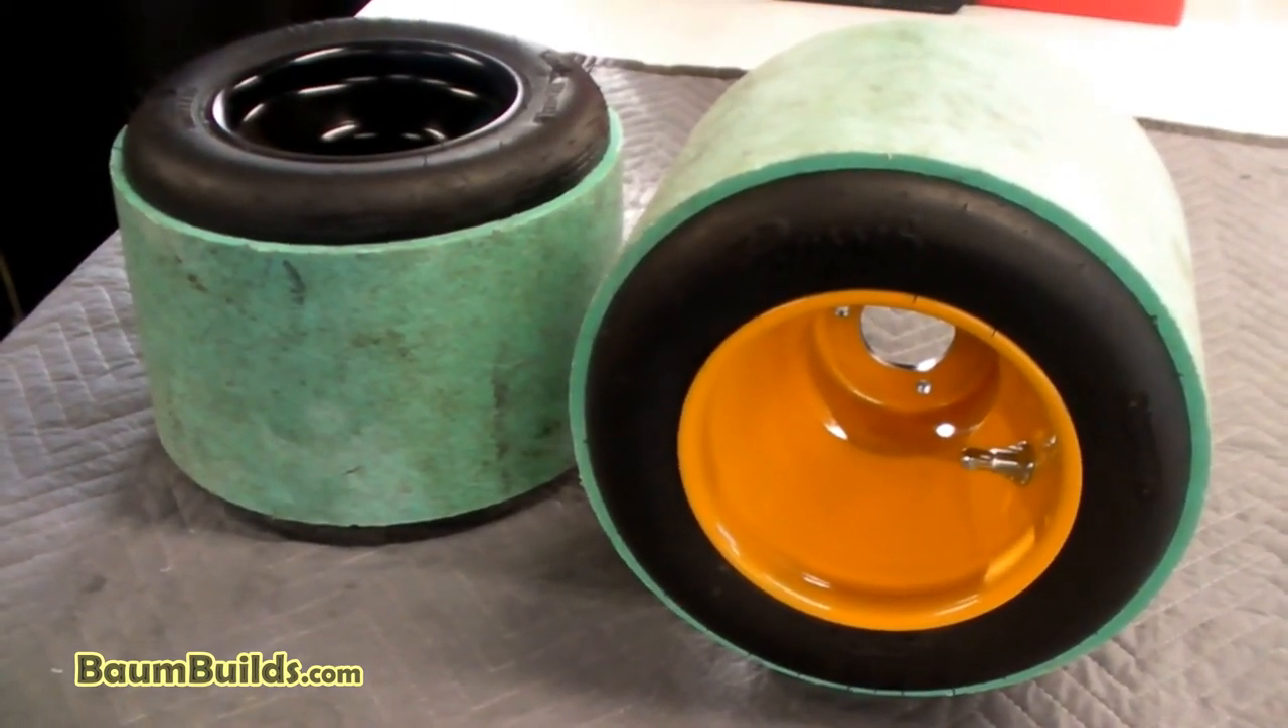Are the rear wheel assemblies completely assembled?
Yes.